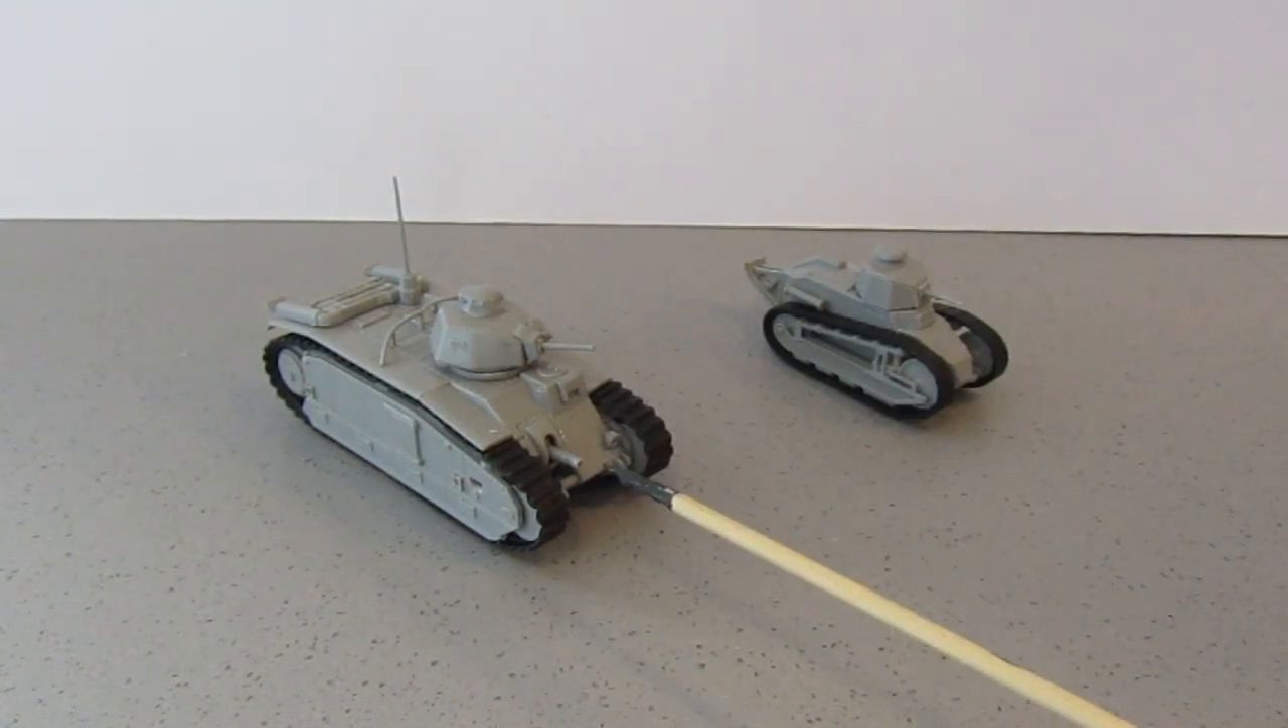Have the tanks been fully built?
Yes.